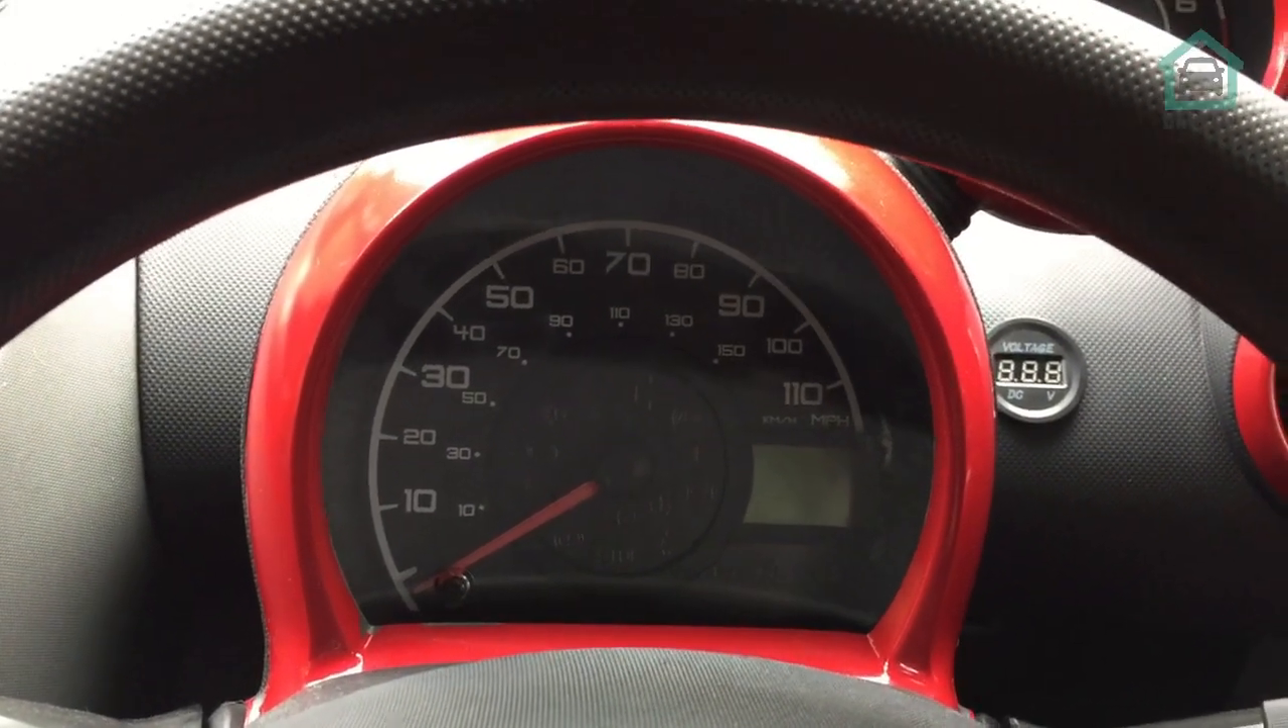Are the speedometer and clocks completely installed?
Yes.